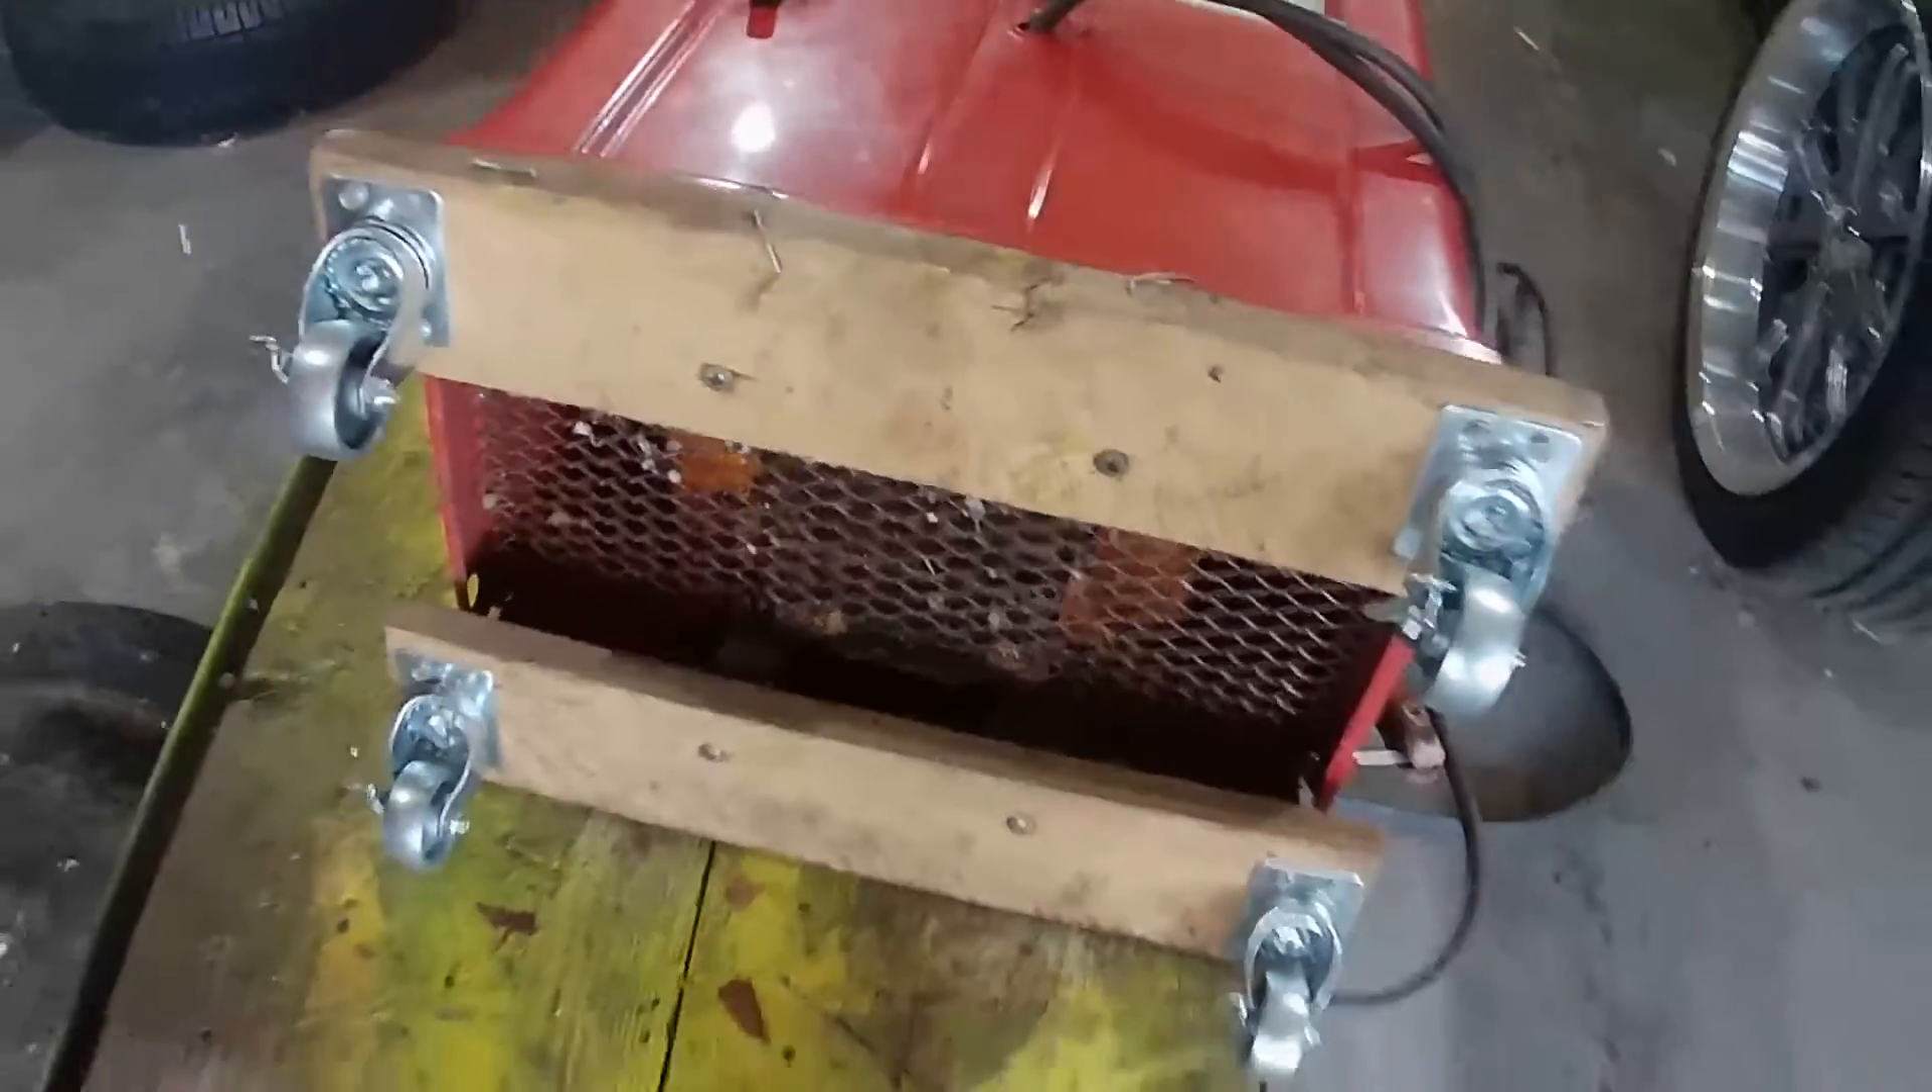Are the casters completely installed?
Yes.